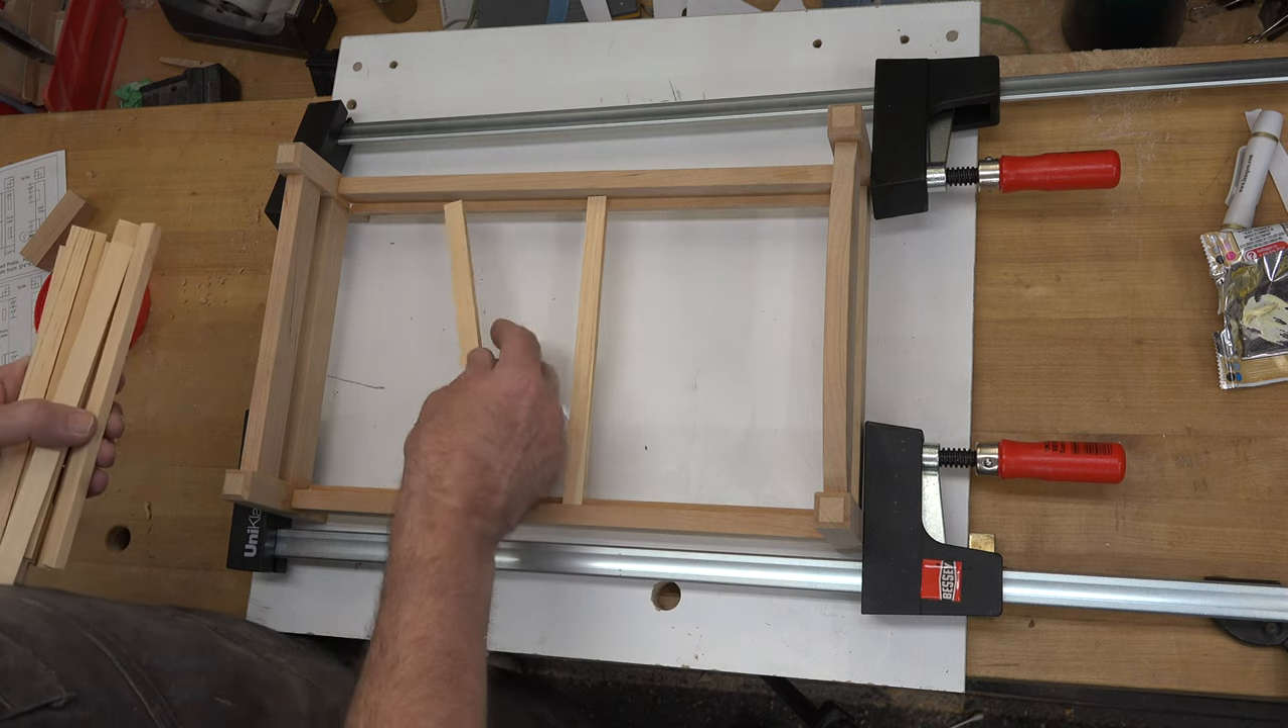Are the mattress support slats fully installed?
No.